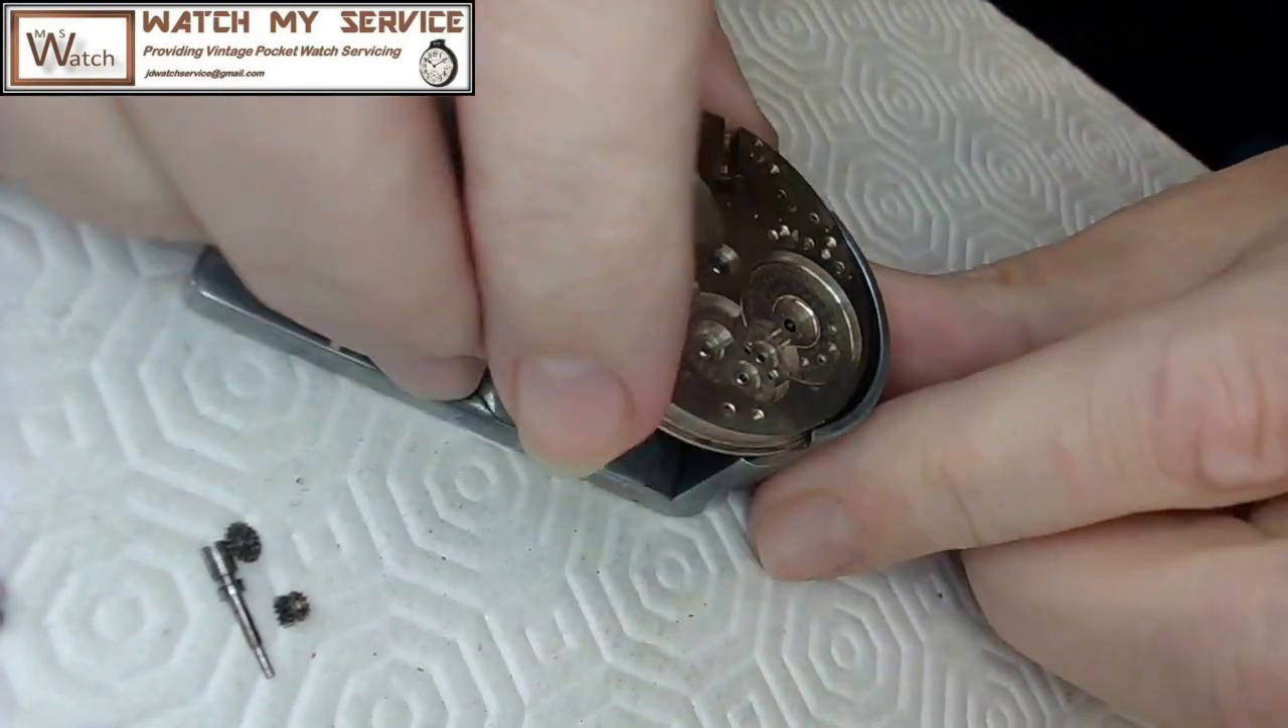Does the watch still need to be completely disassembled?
Yes.